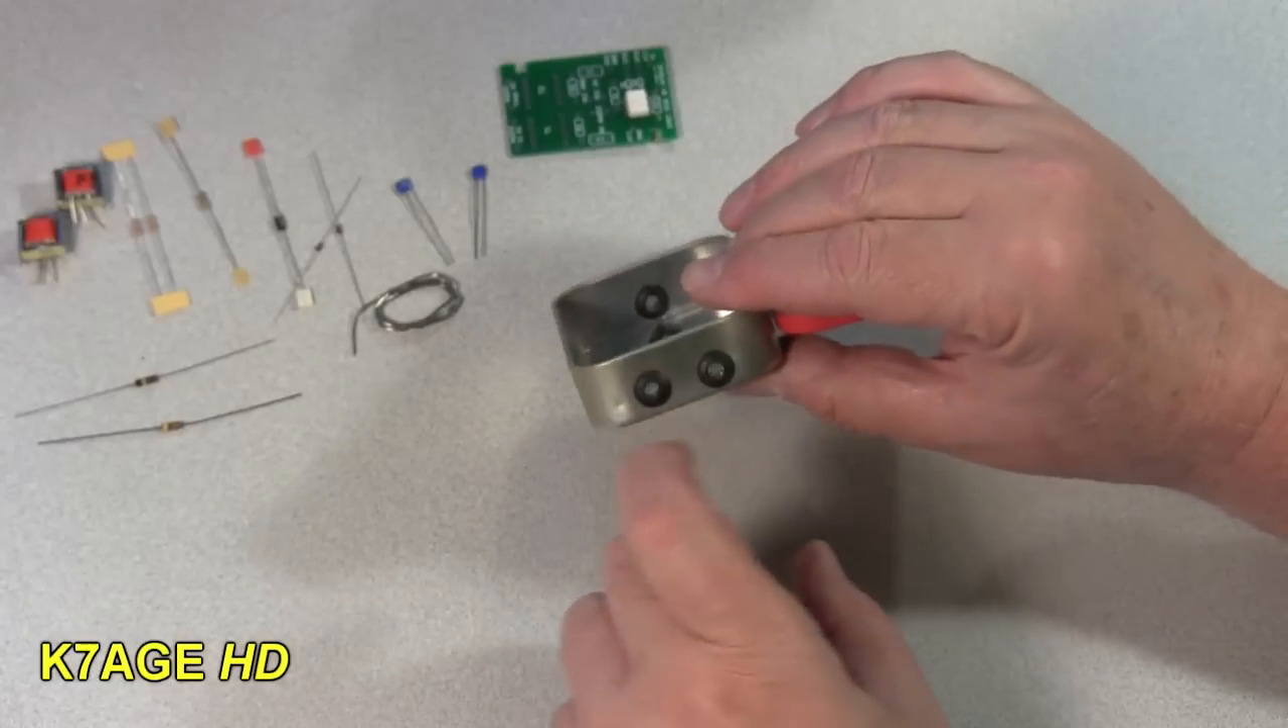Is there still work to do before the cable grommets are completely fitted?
No.